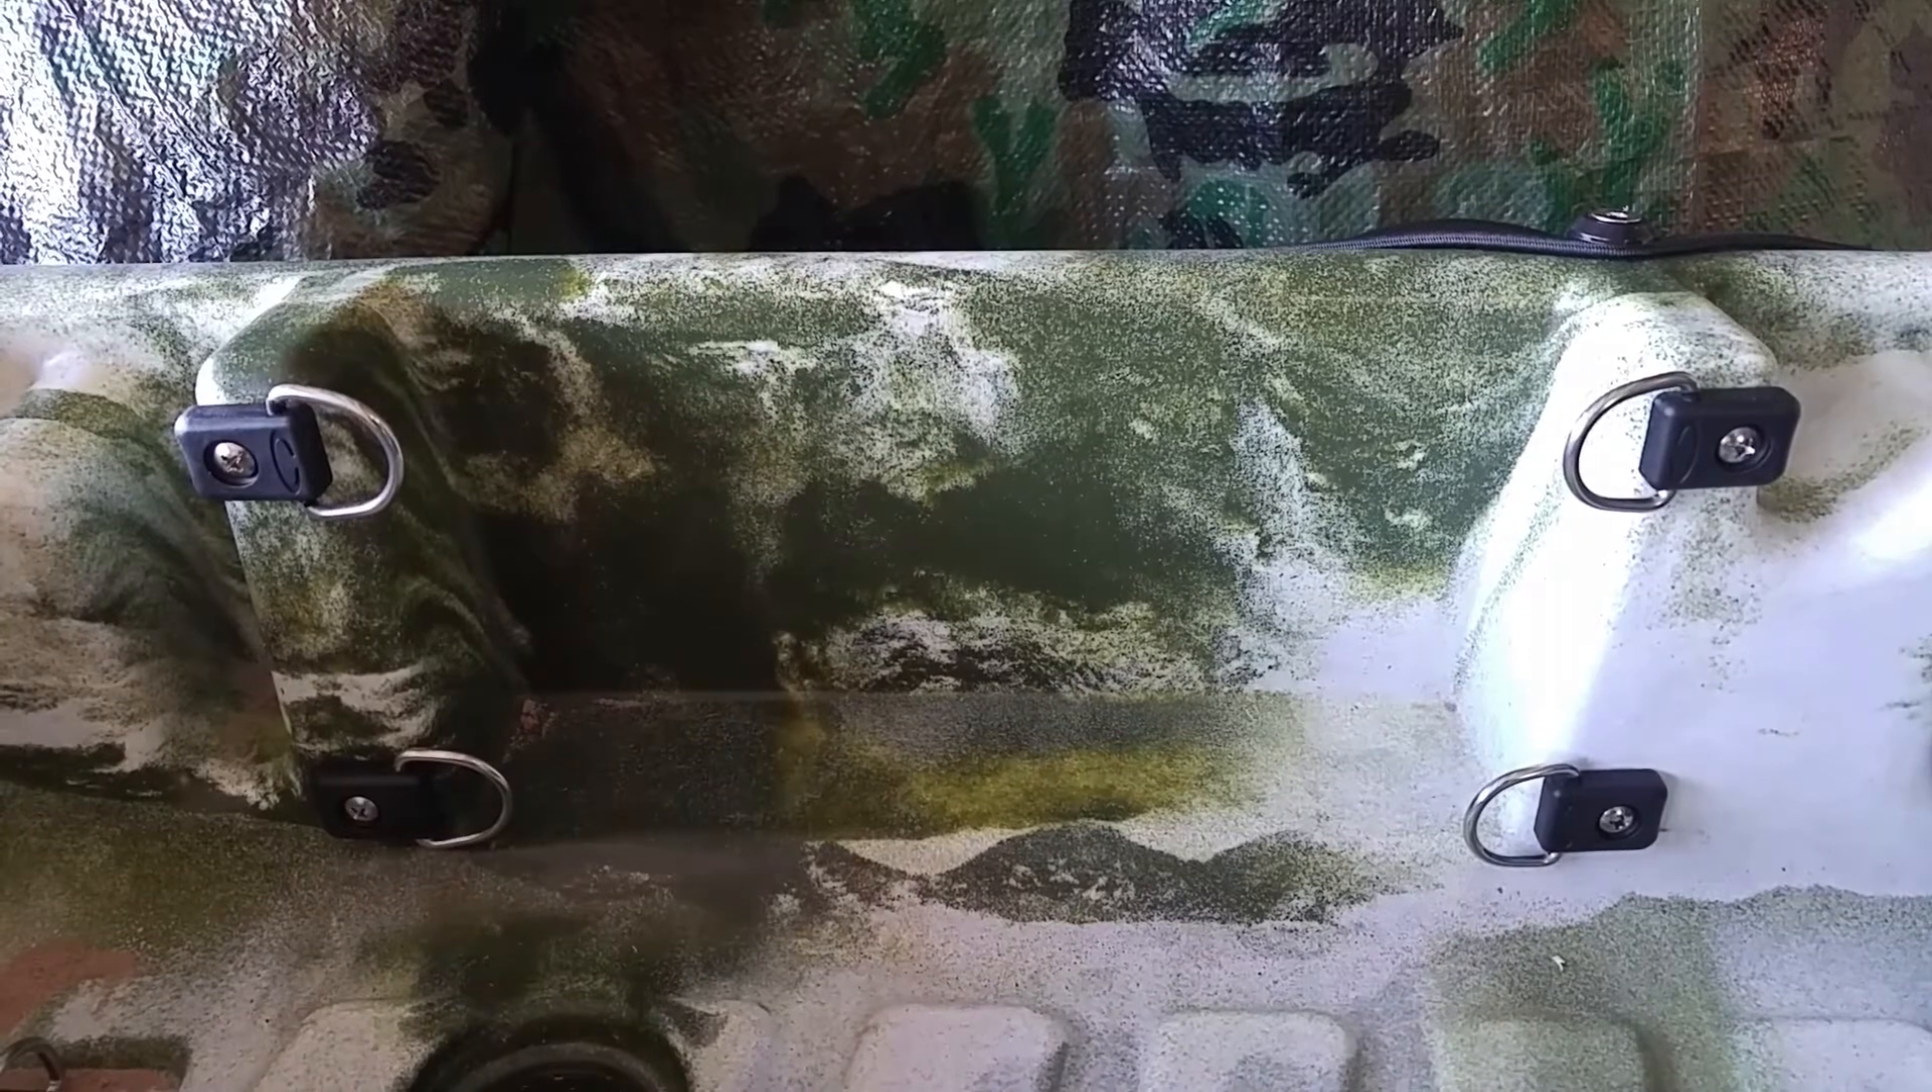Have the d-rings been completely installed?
Yes.